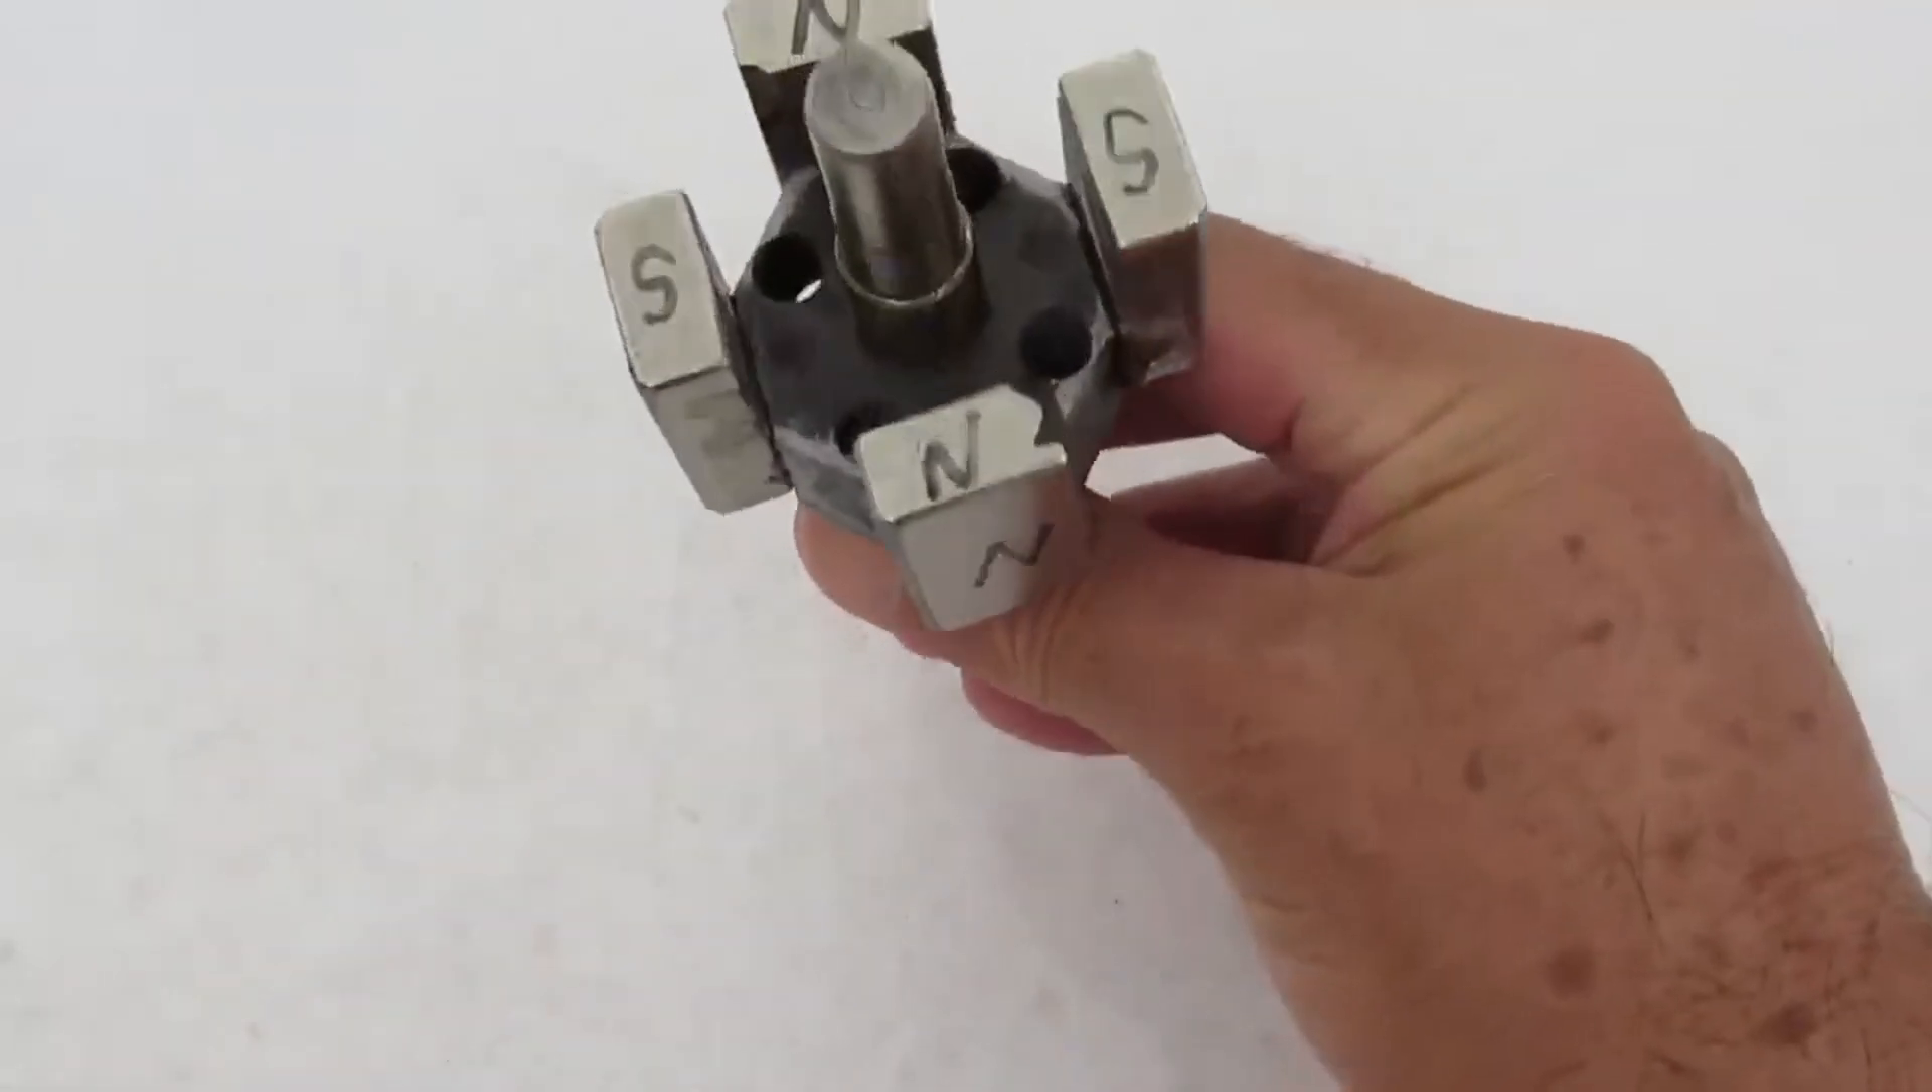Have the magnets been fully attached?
Yes.